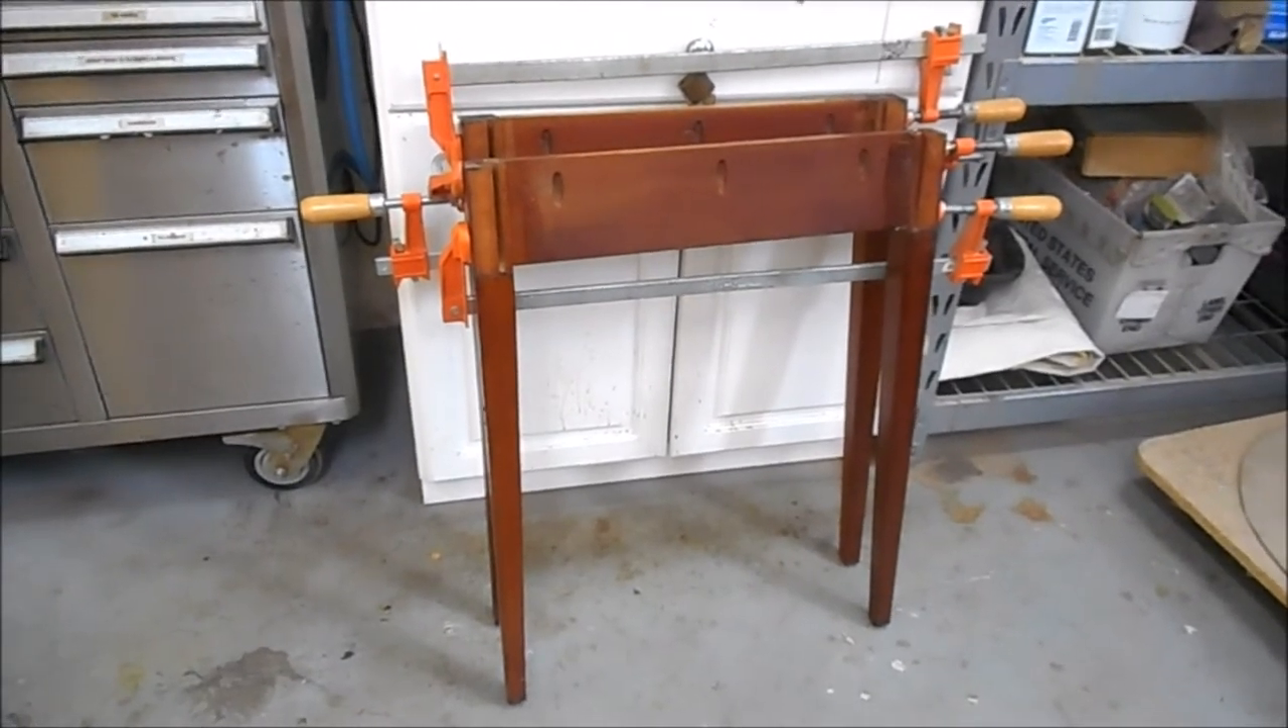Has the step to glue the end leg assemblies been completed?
Yes.